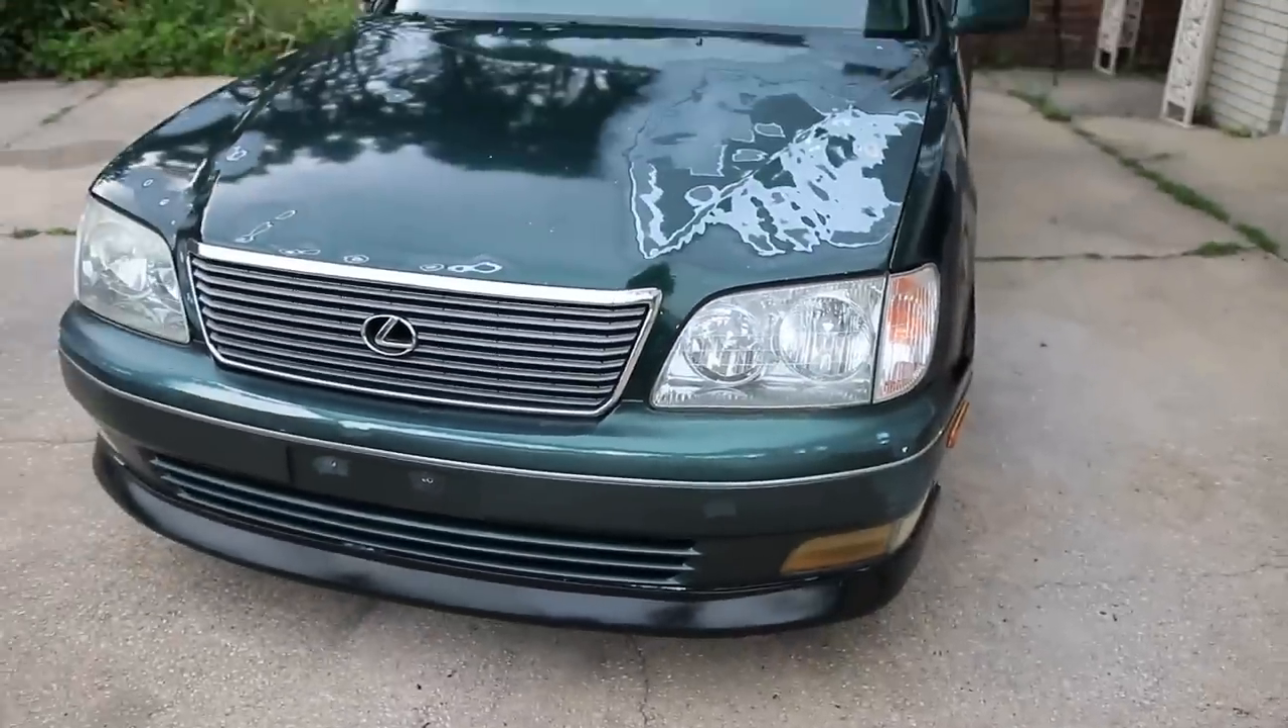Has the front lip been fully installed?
Yes.